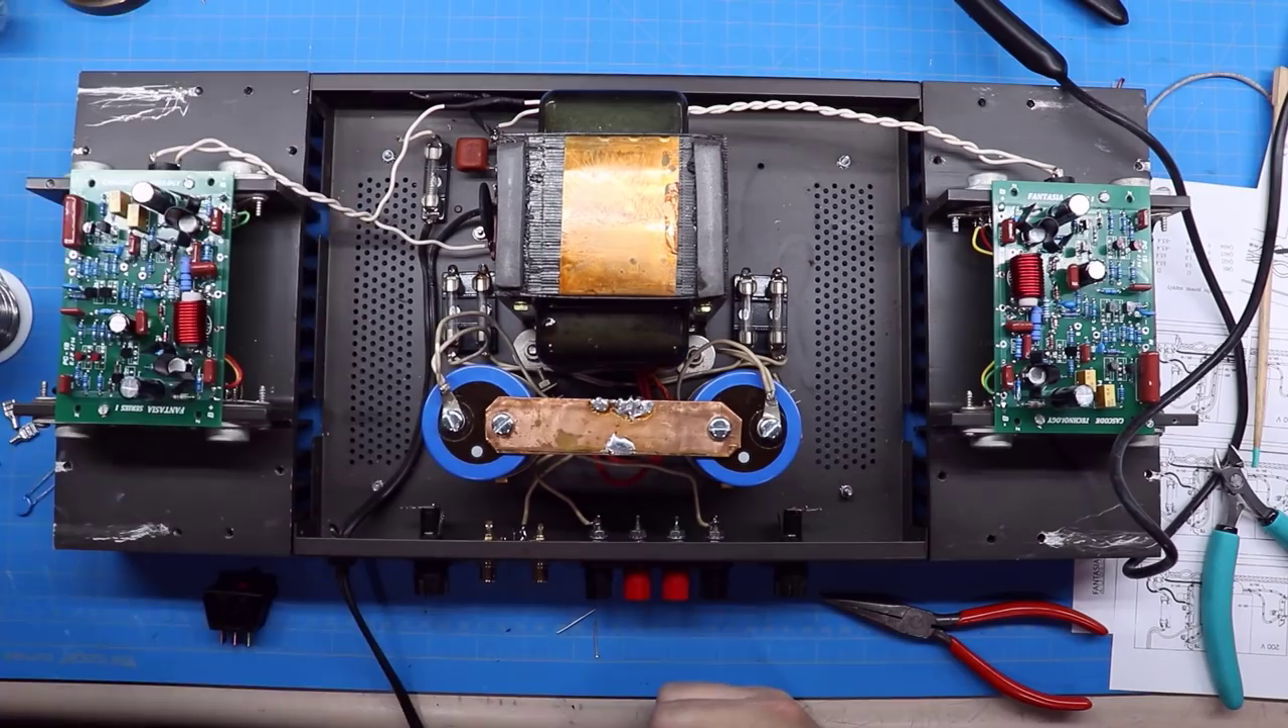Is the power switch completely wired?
No.